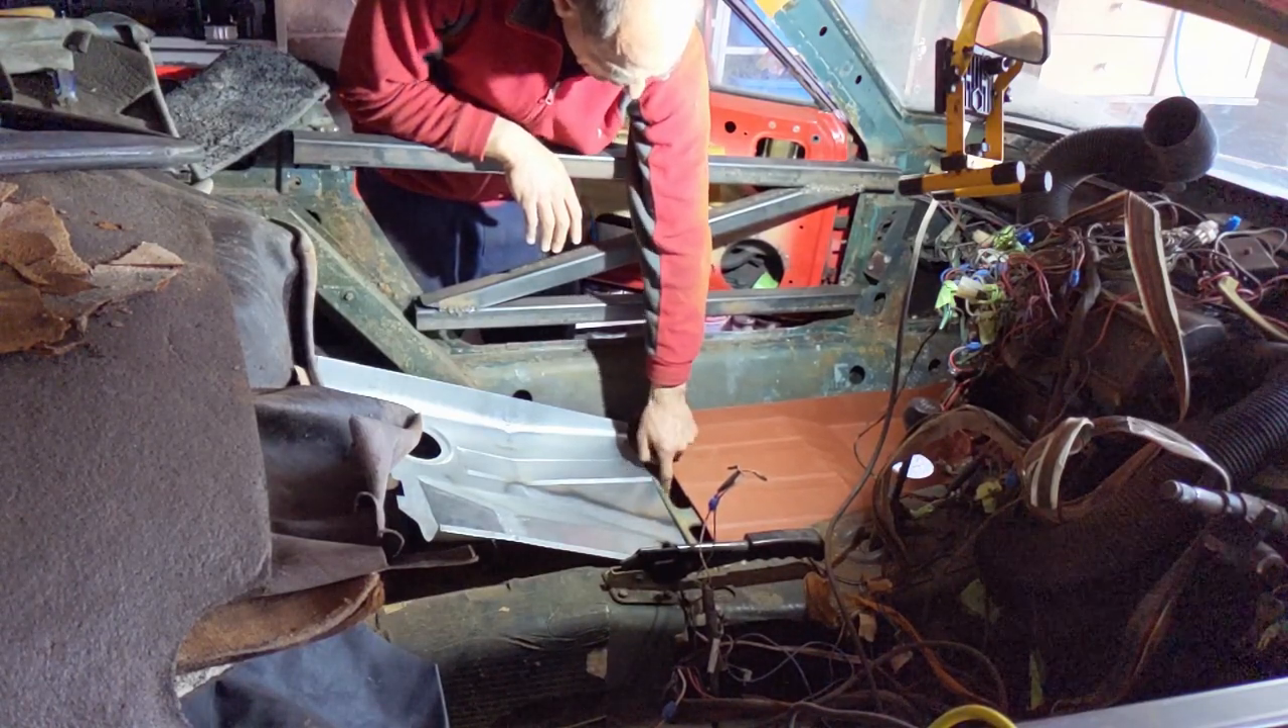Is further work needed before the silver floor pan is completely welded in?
Yes.